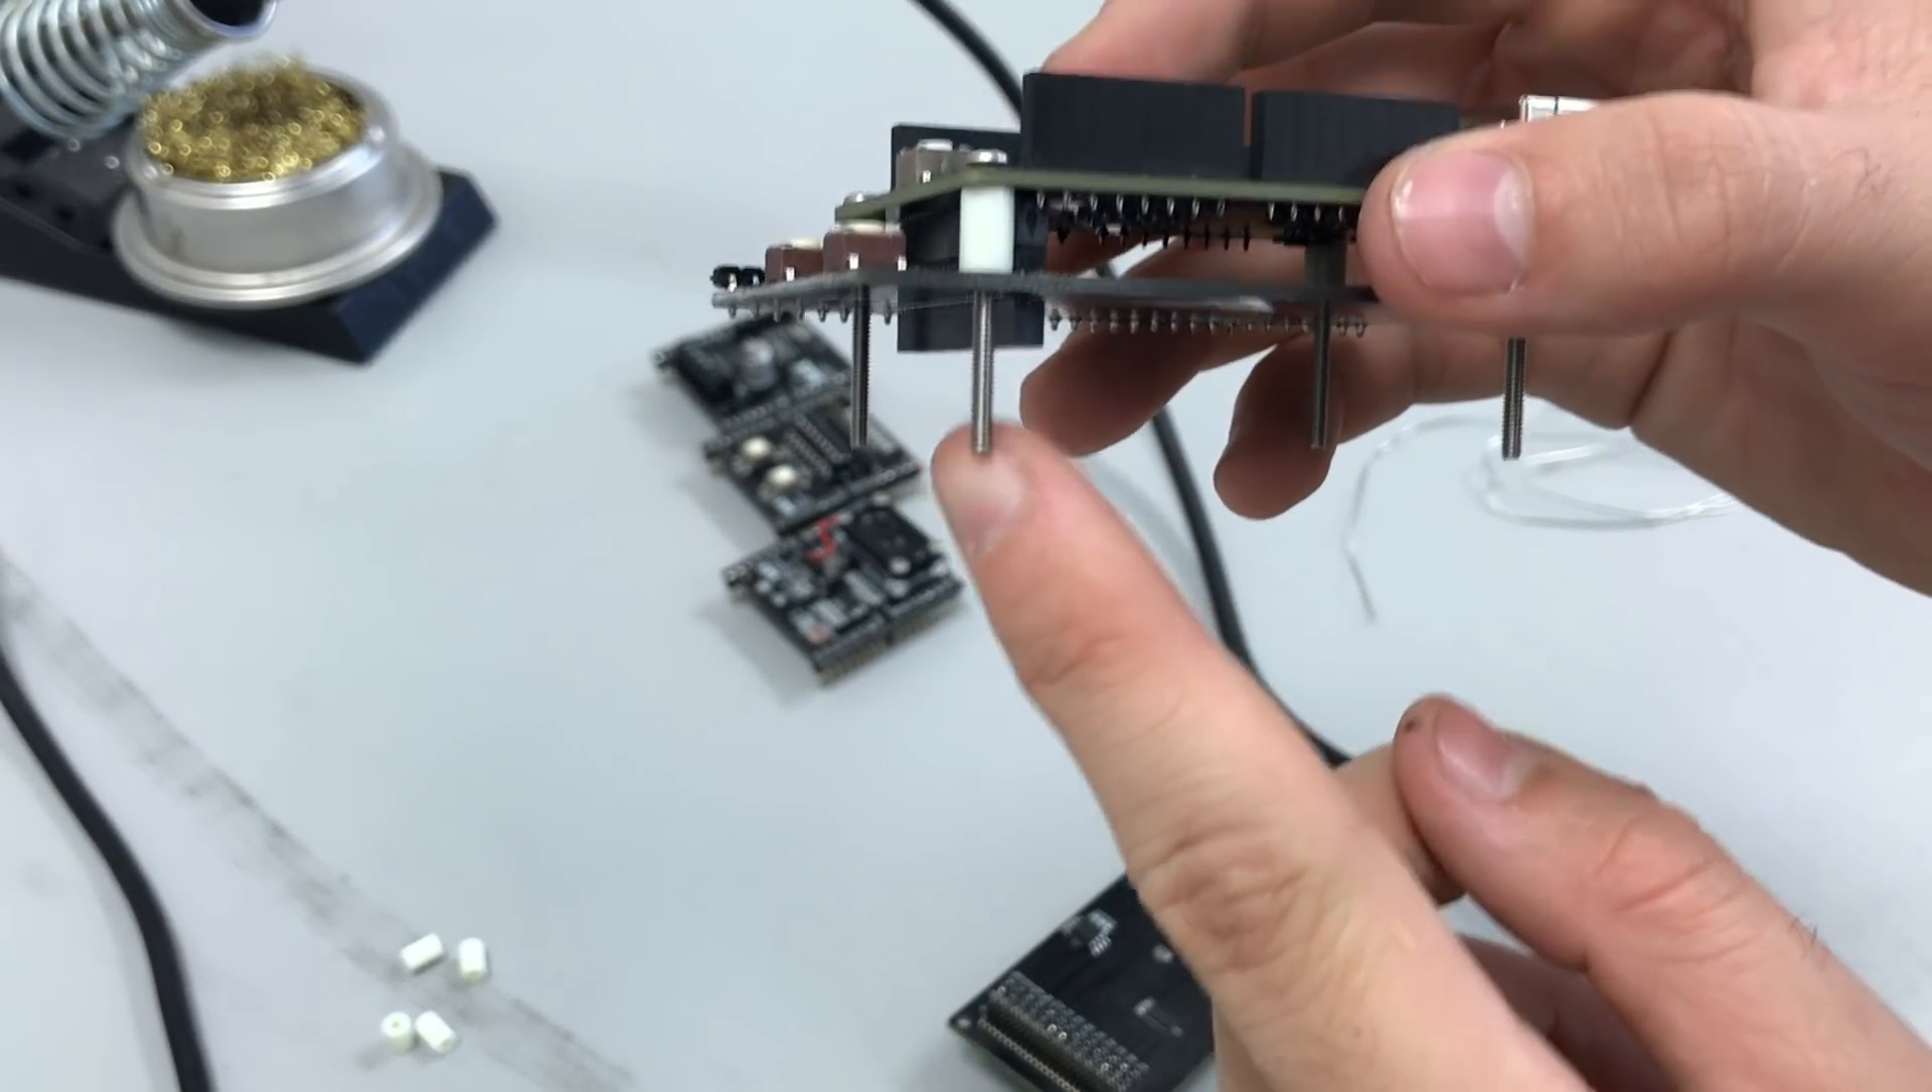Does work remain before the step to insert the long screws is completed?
No.